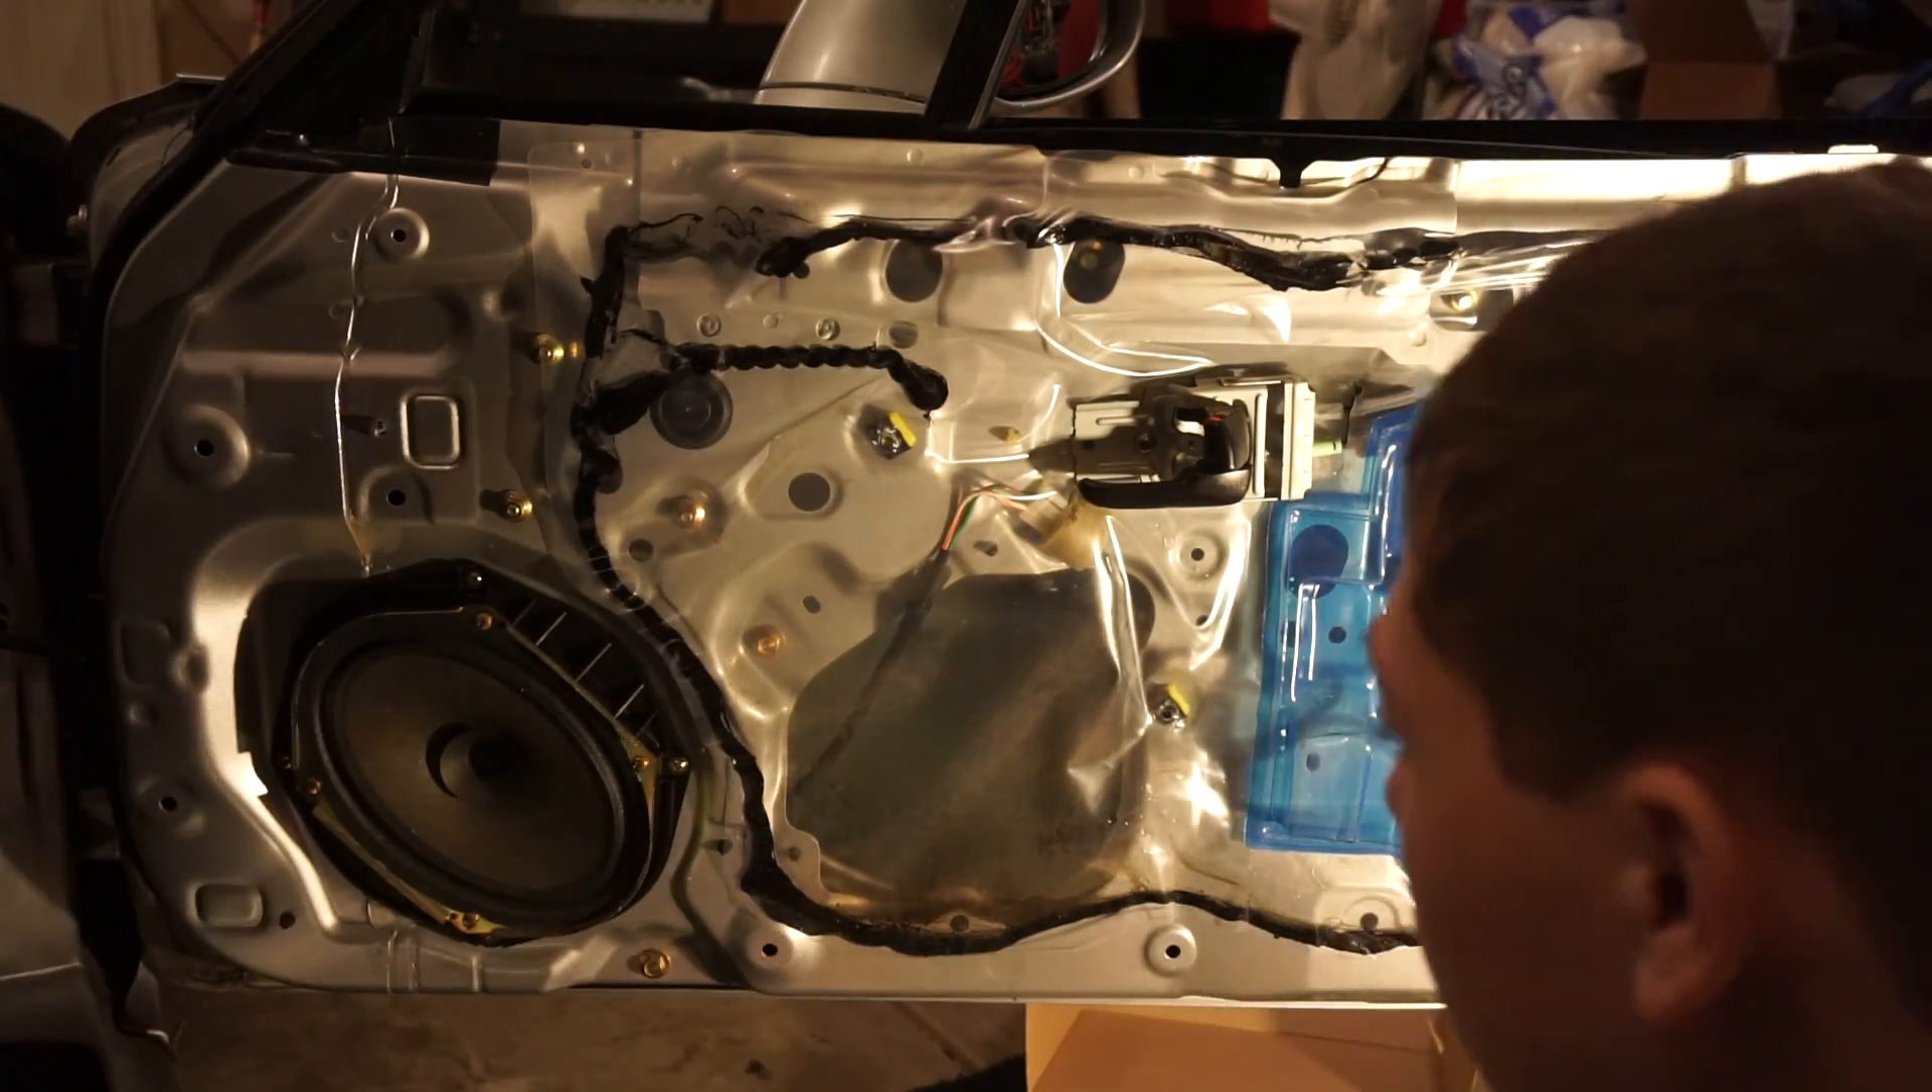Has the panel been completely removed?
Yes.